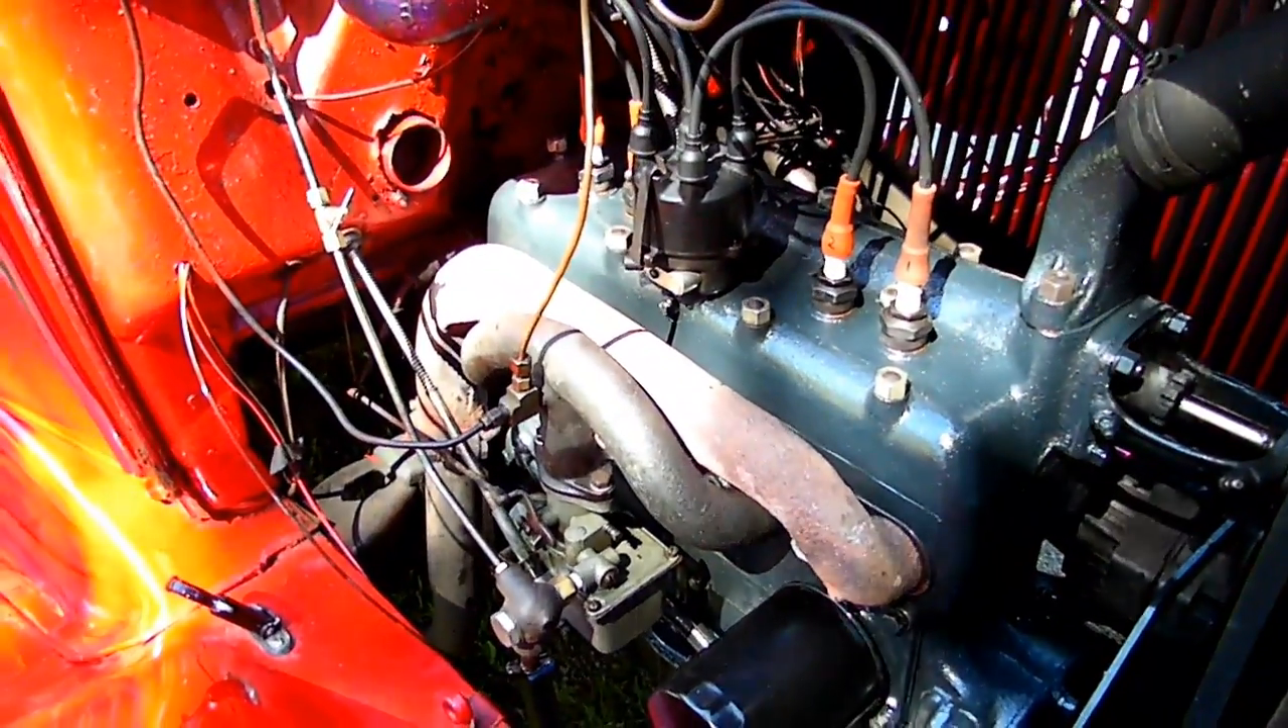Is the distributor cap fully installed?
Yes.